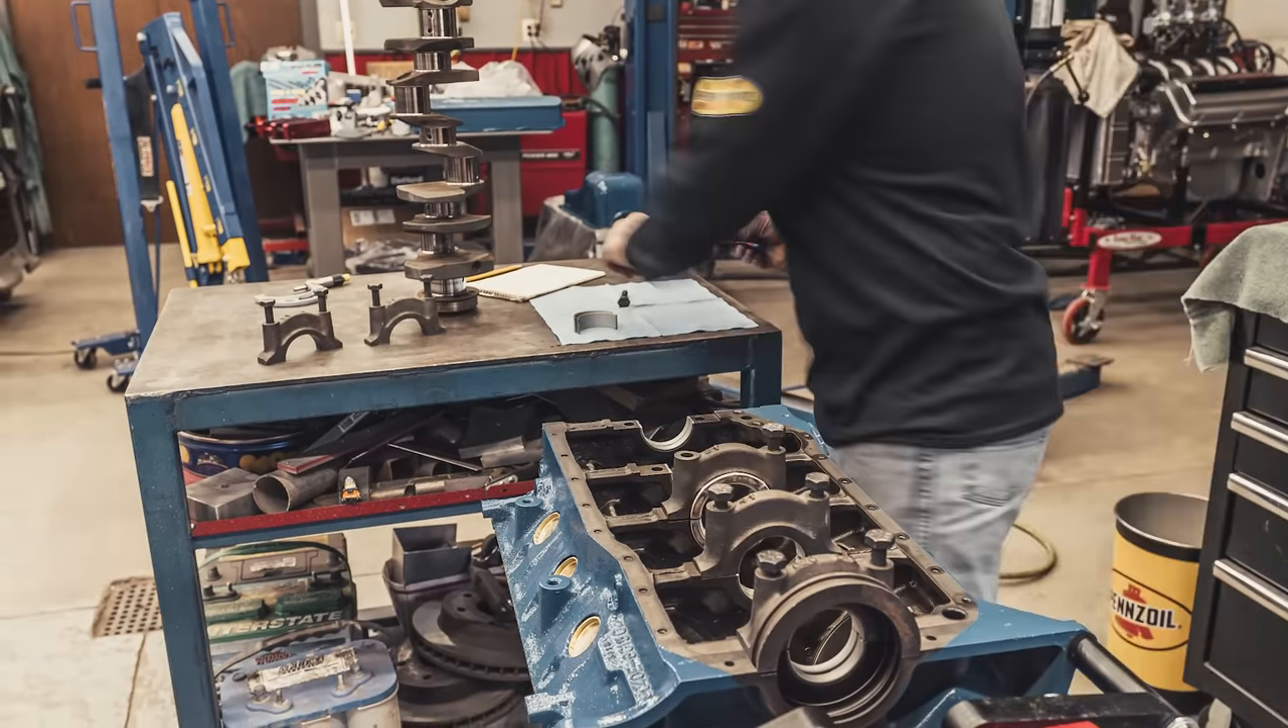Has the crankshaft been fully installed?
No.